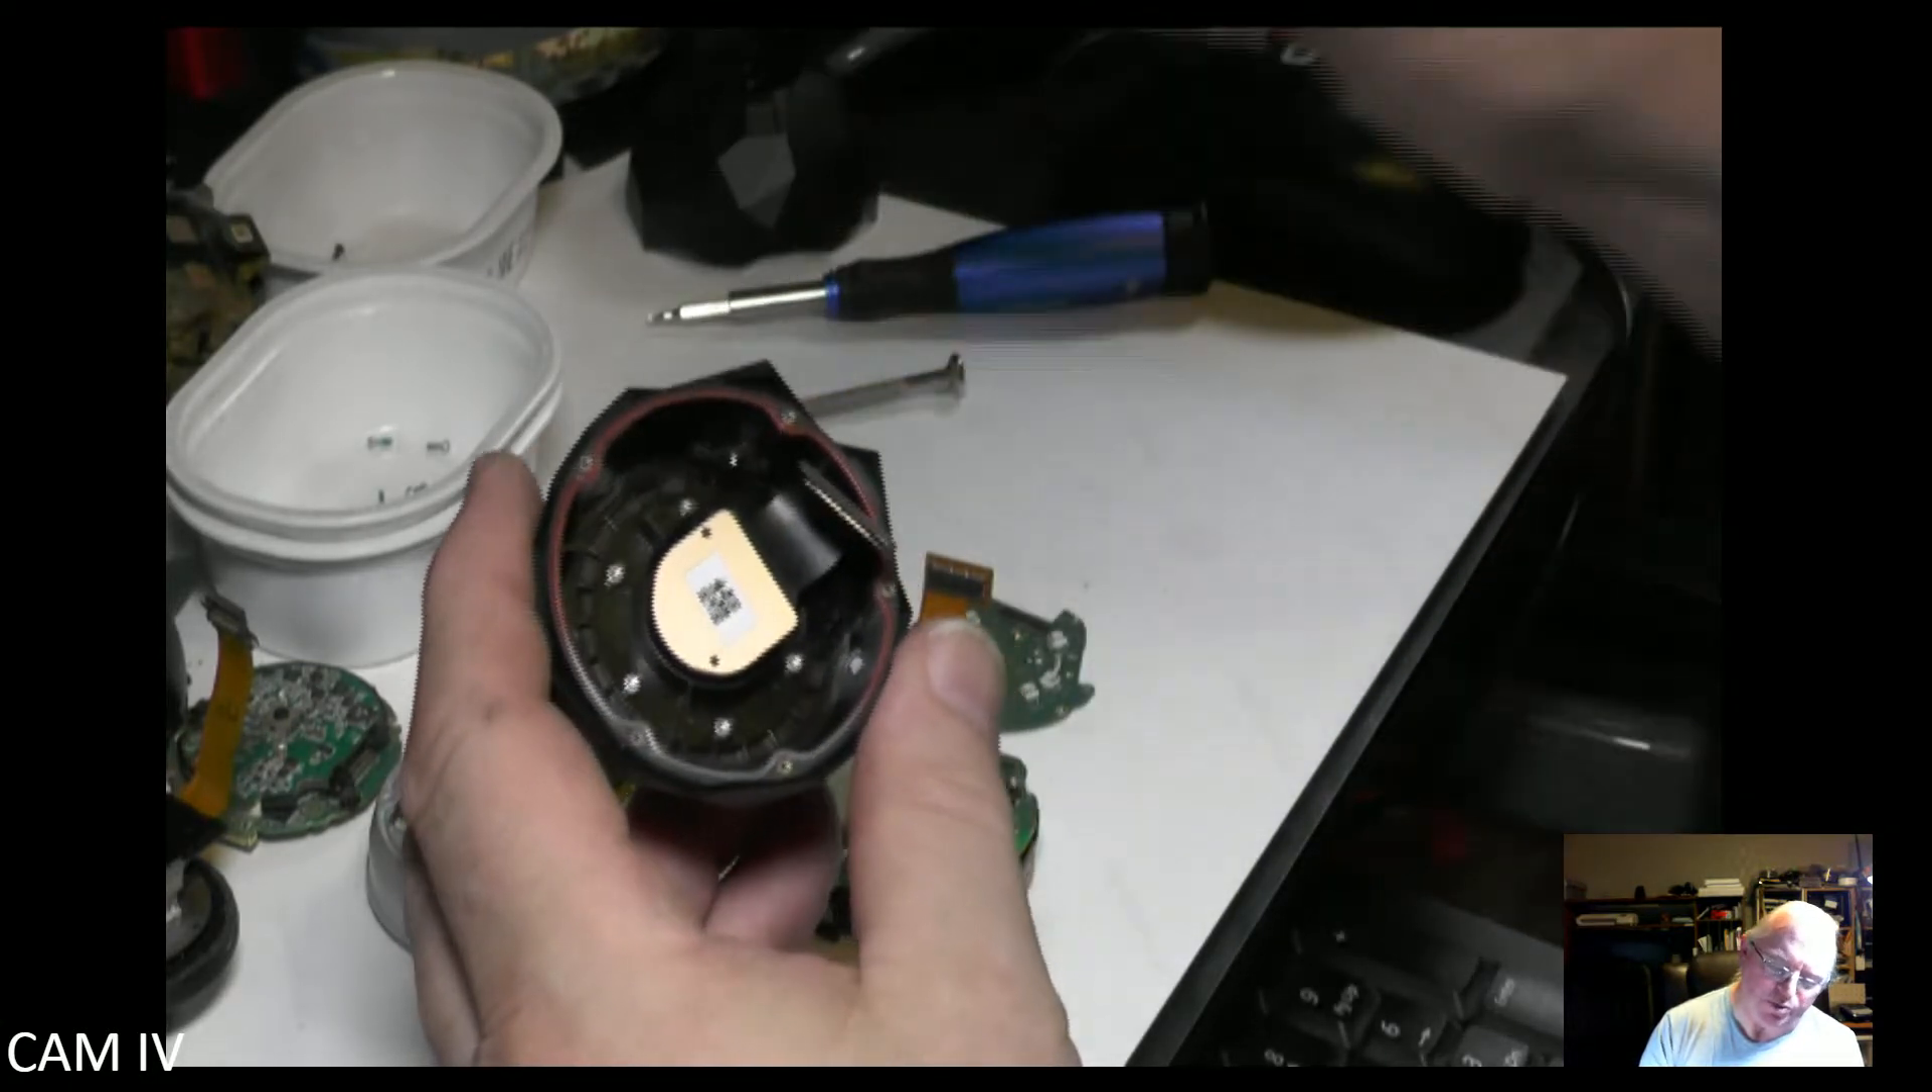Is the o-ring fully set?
Yes.